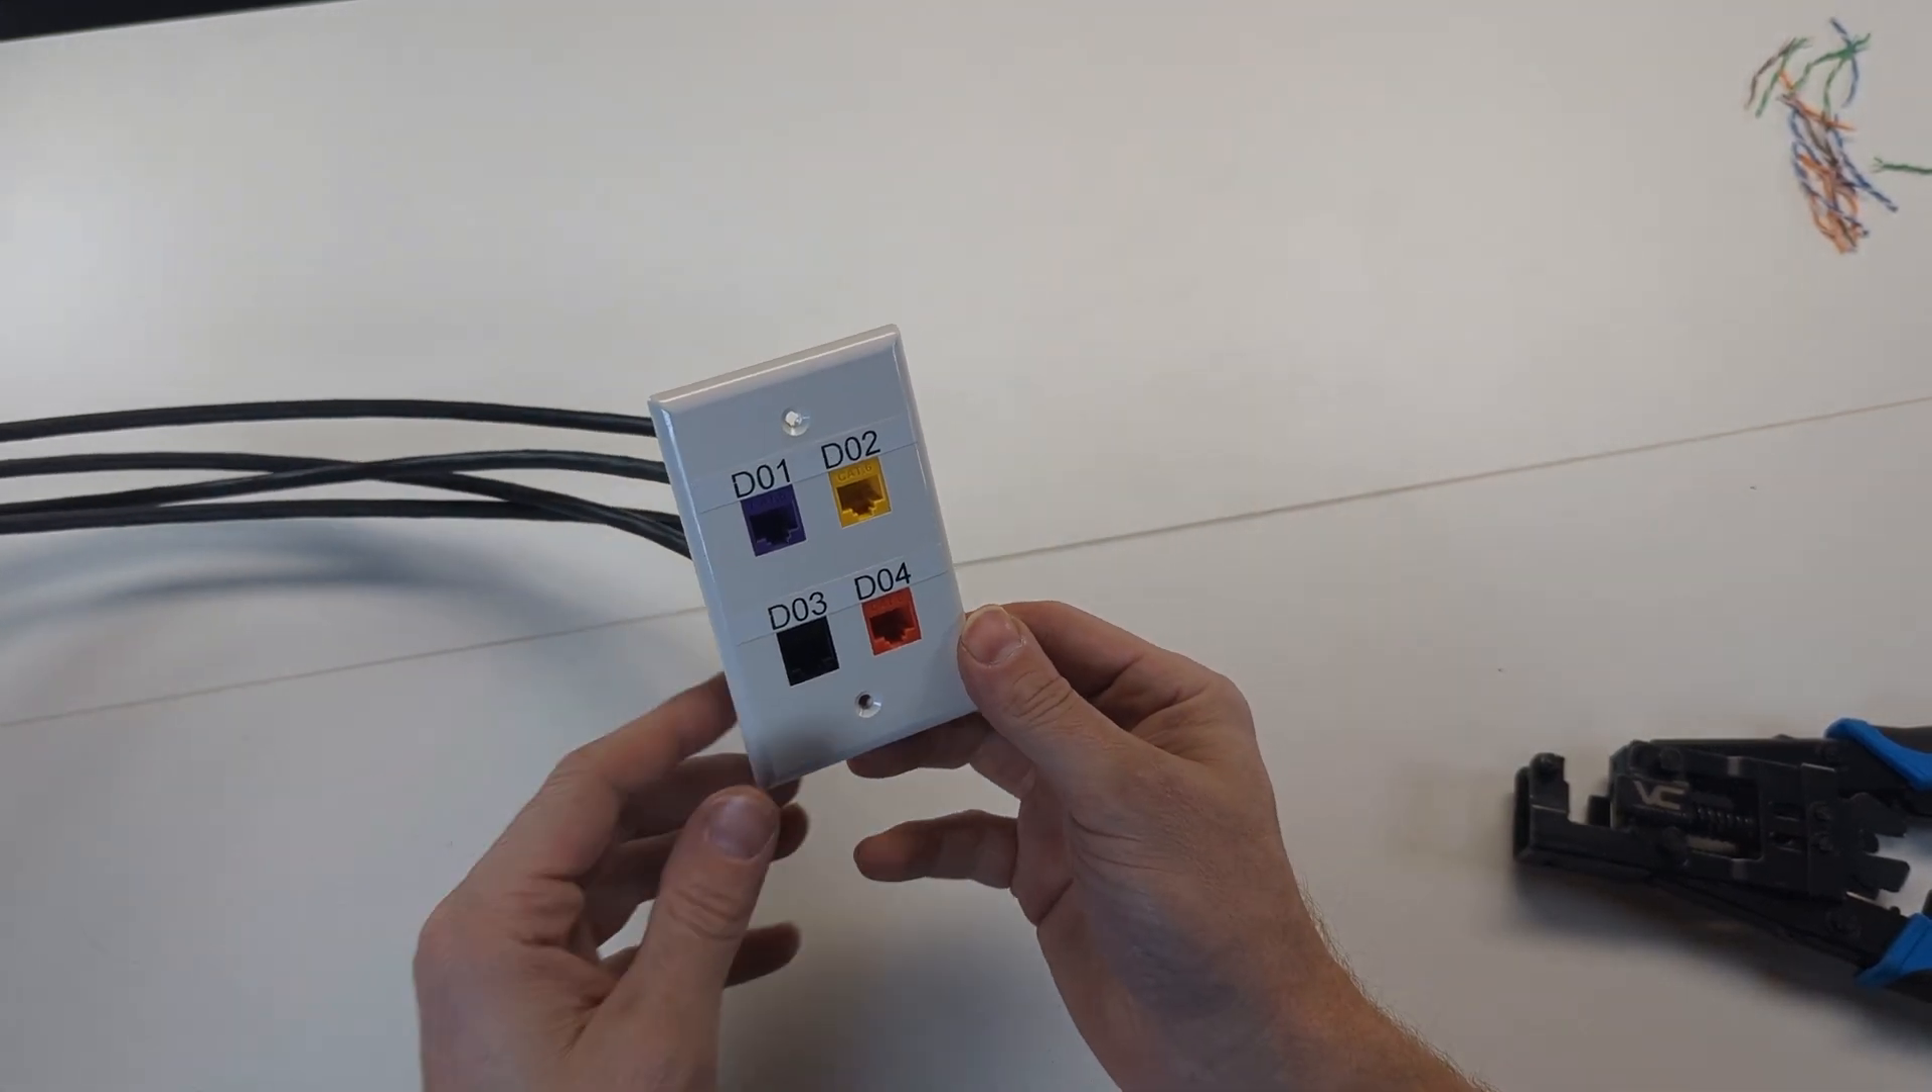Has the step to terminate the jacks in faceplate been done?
Yes.